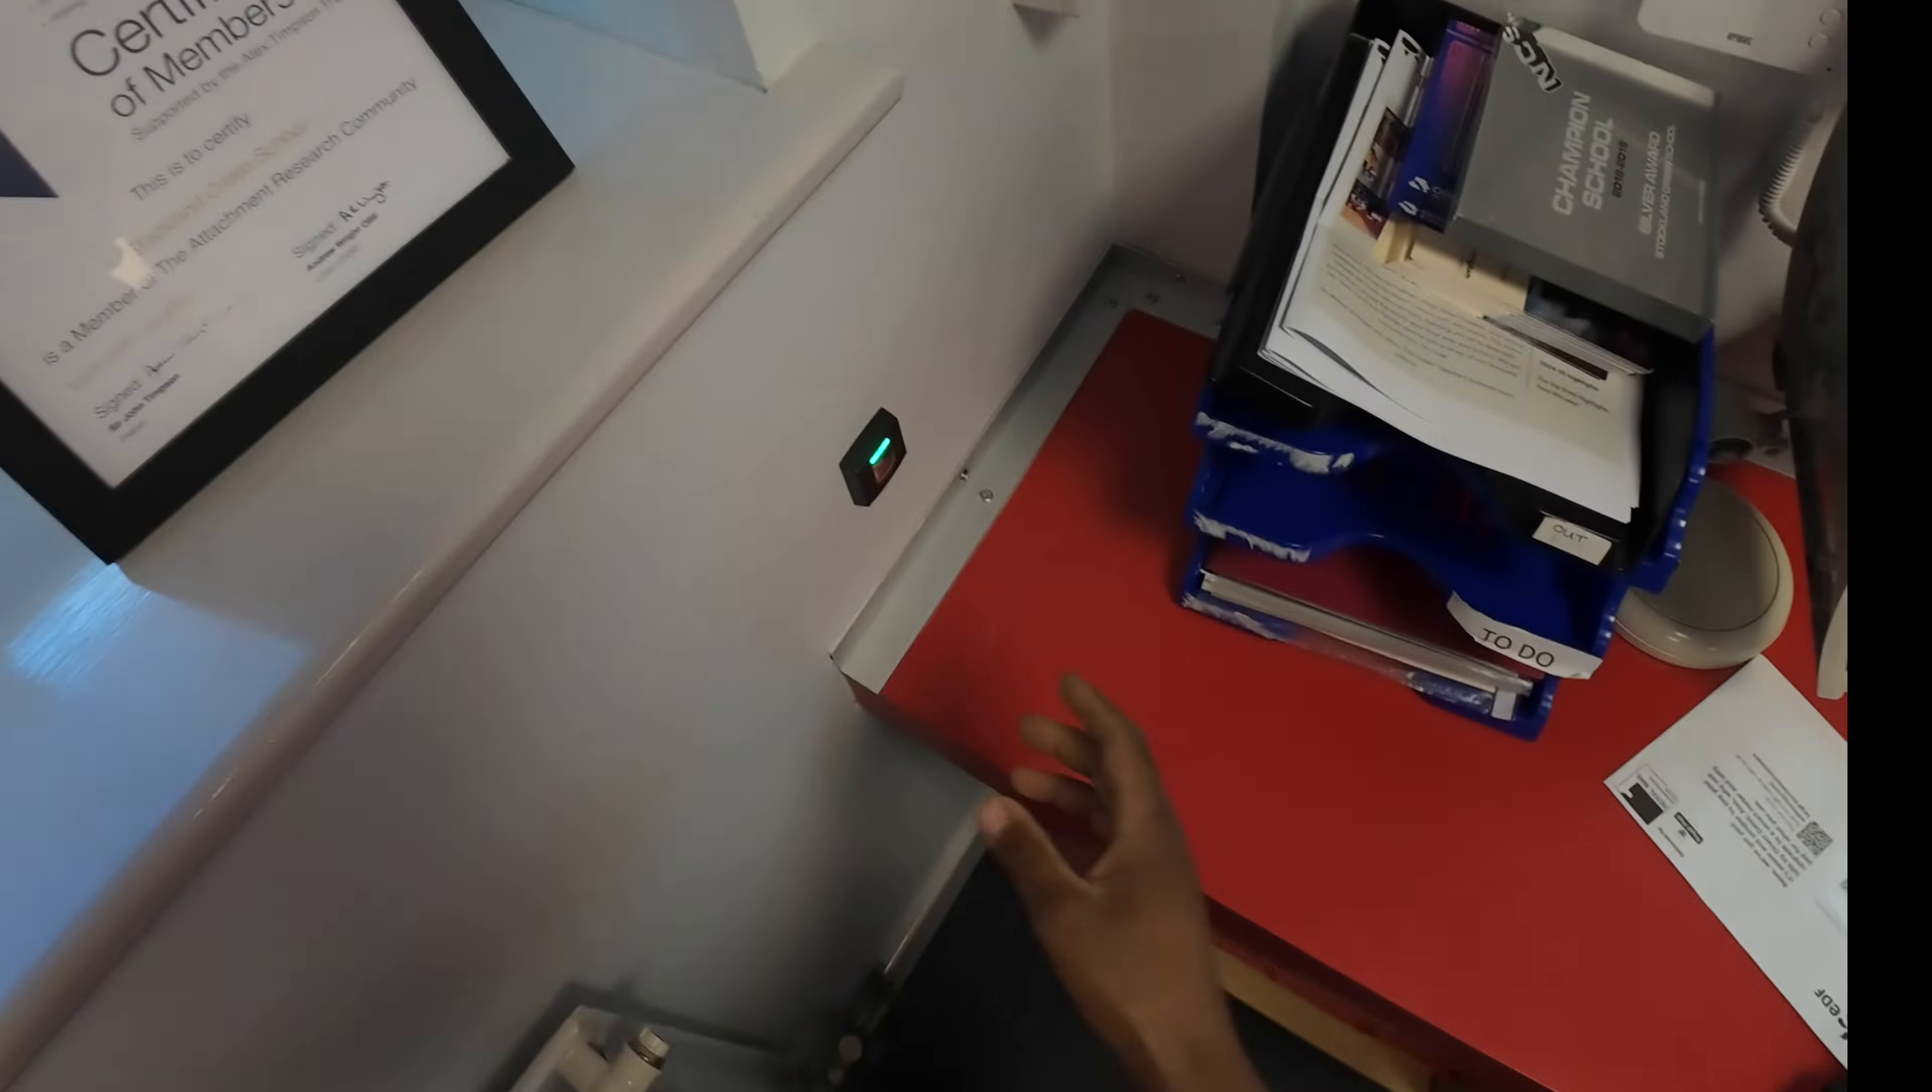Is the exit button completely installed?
Yes.